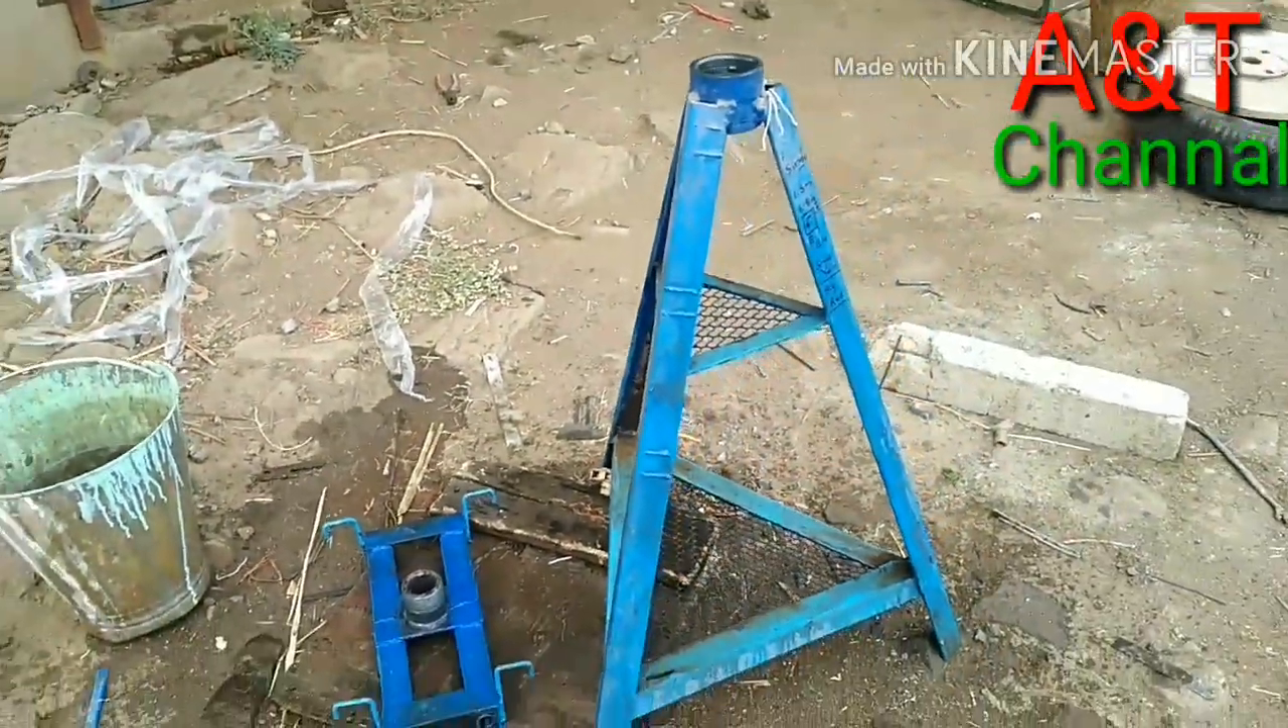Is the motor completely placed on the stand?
No.